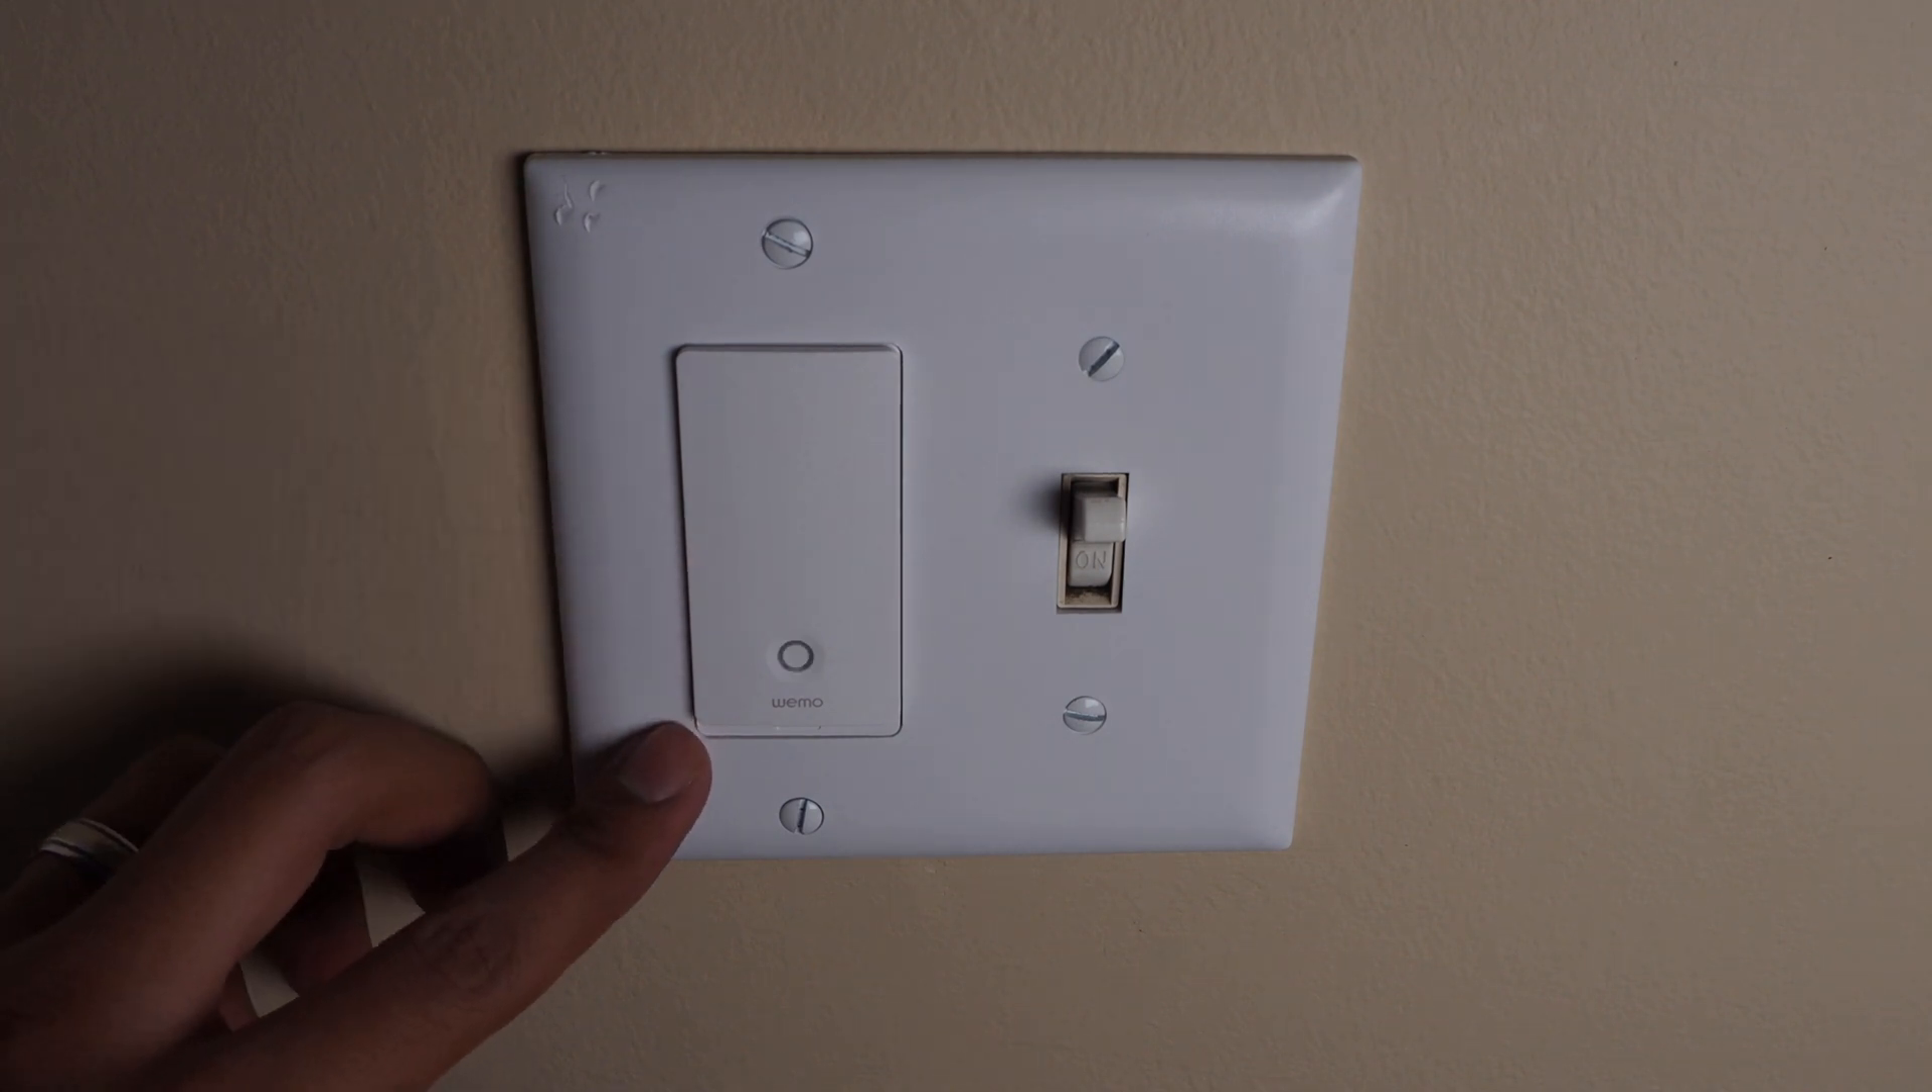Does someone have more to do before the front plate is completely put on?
No.